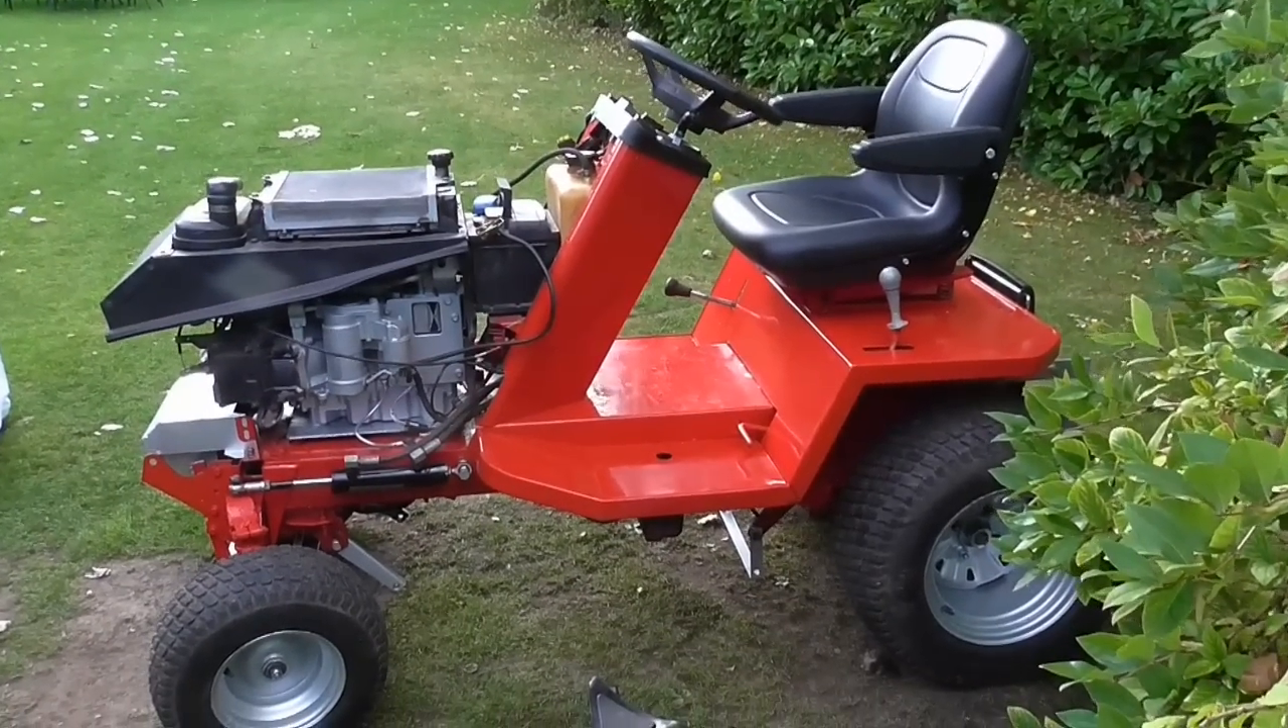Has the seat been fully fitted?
Yes.